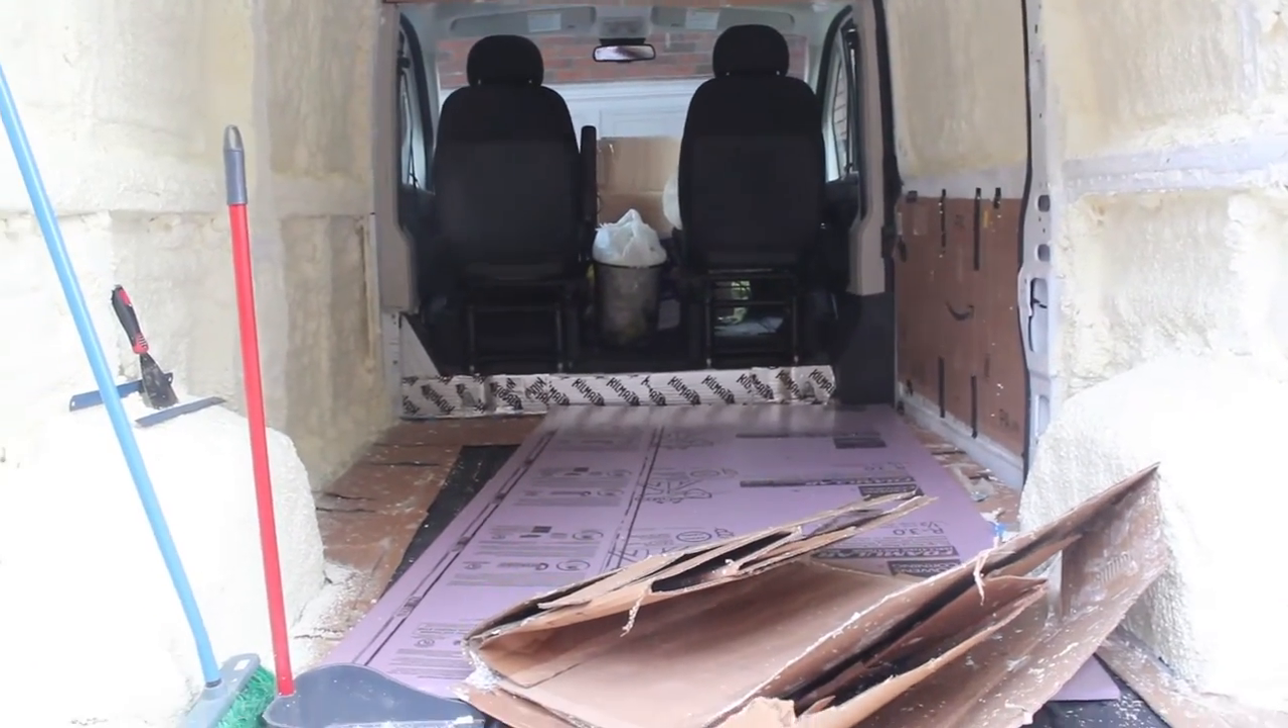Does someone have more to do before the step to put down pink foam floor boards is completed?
Yes.